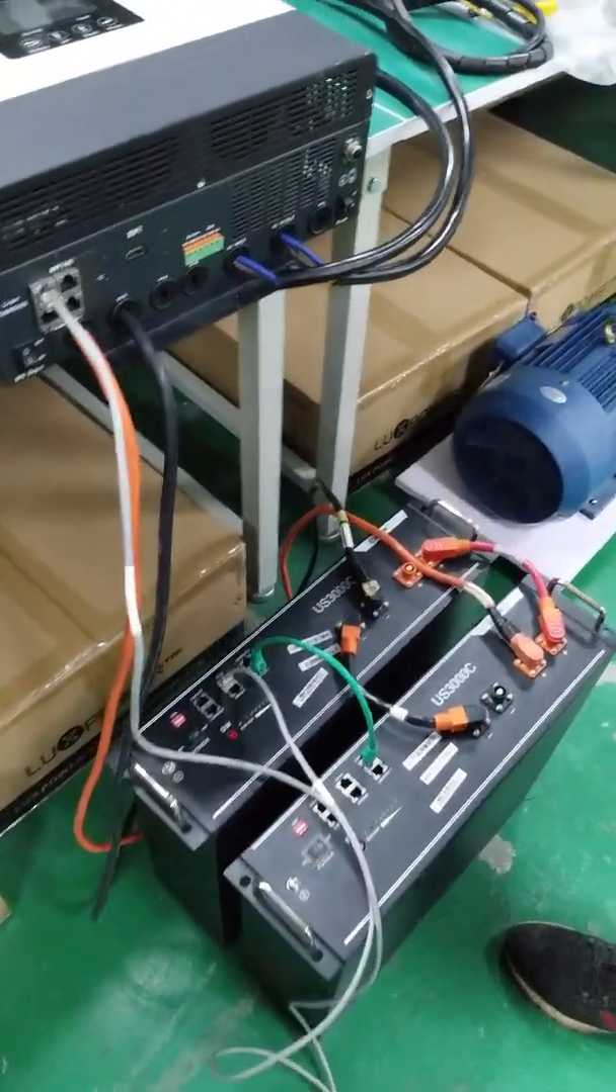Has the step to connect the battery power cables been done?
Yes.